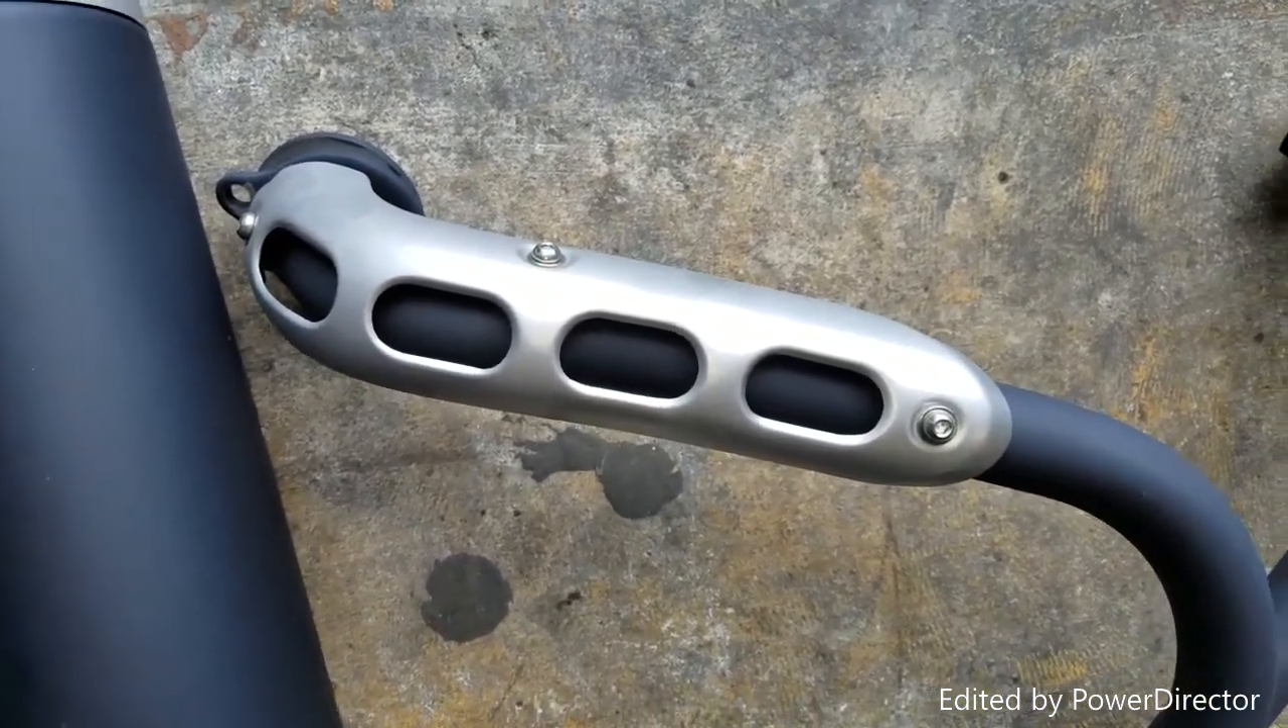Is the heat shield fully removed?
No.